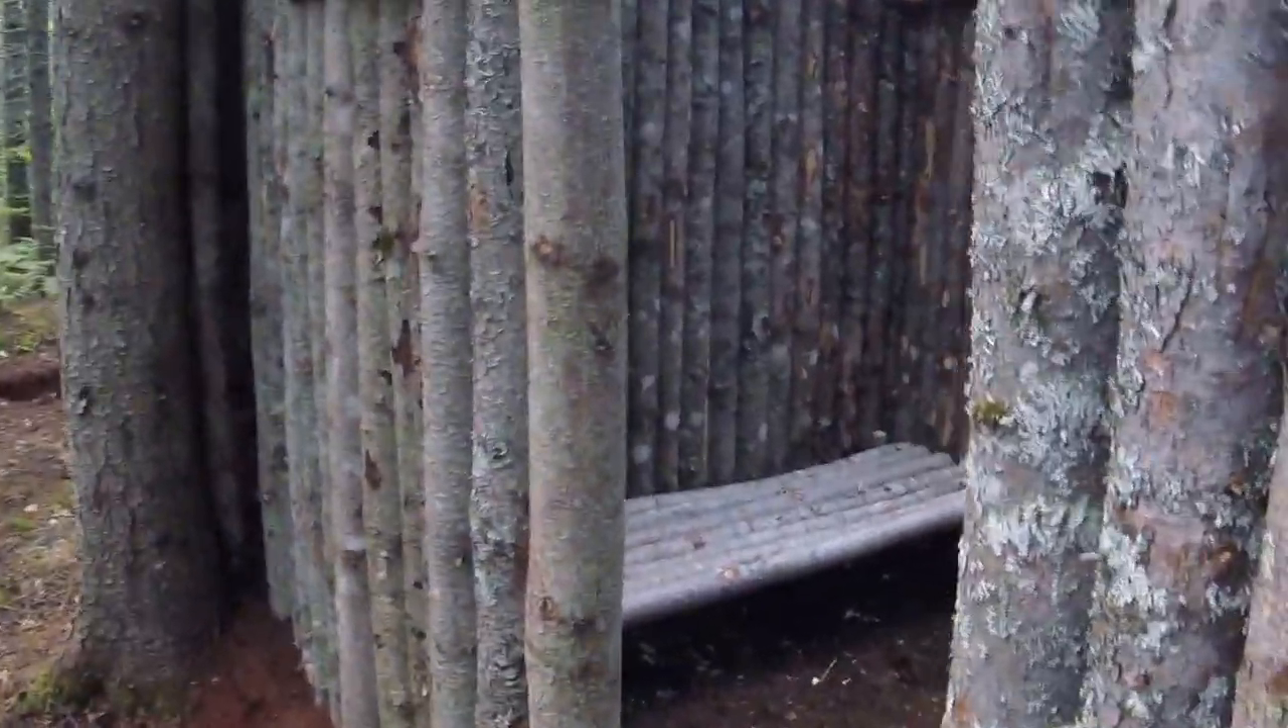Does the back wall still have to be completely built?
No.